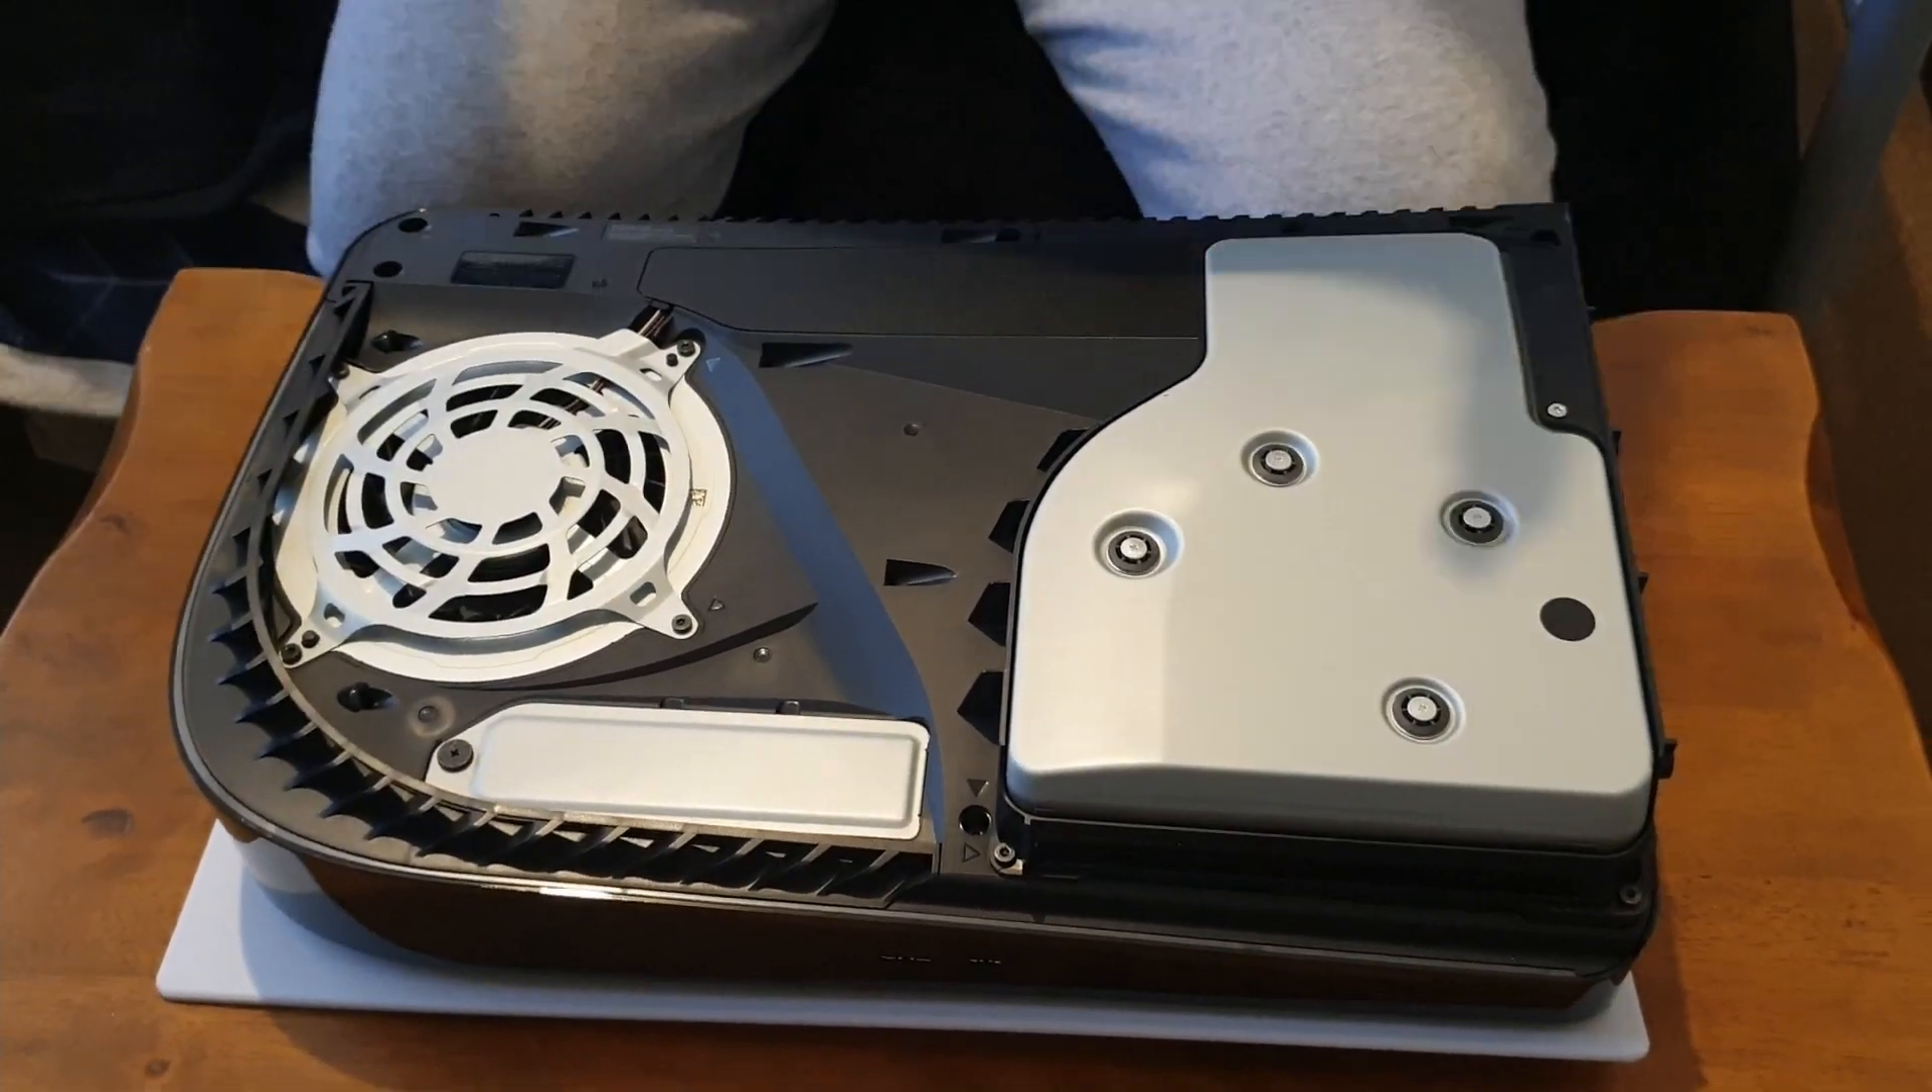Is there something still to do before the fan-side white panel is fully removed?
No.